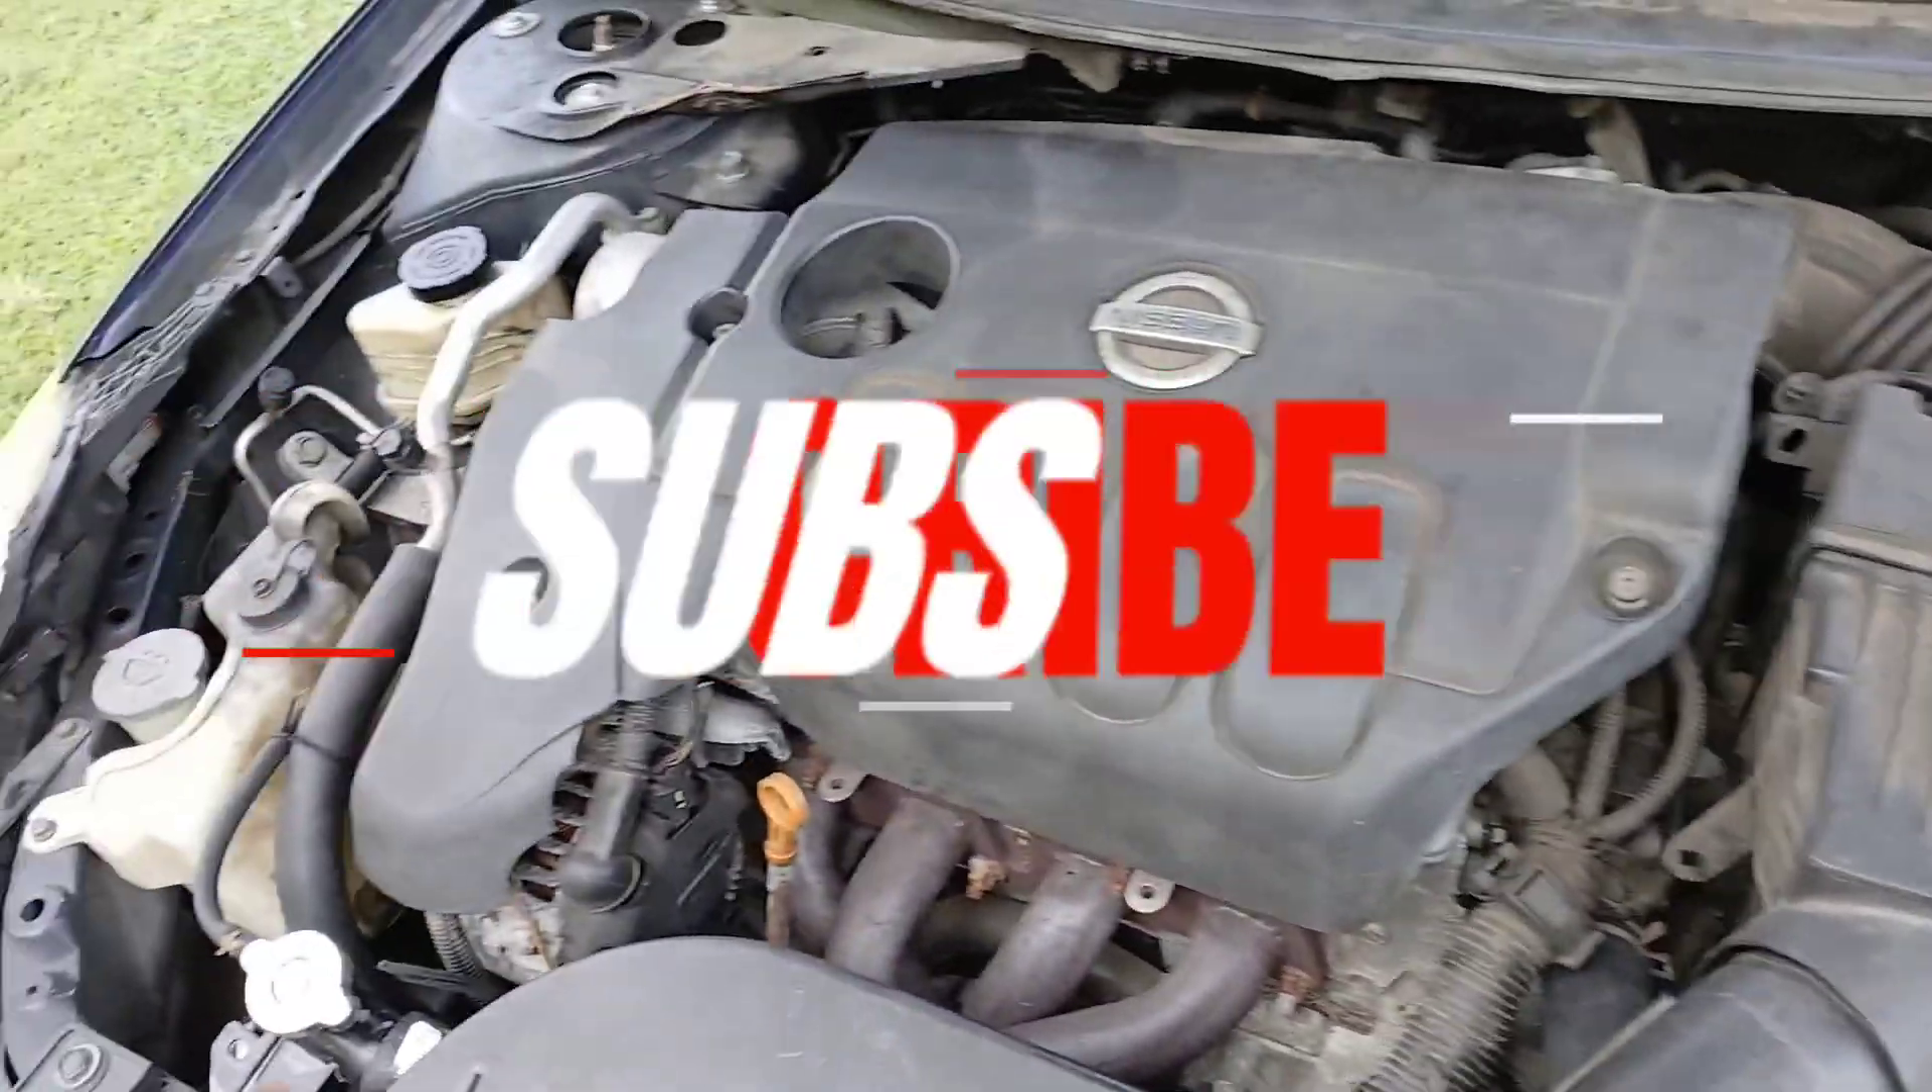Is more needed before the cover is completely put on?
No.